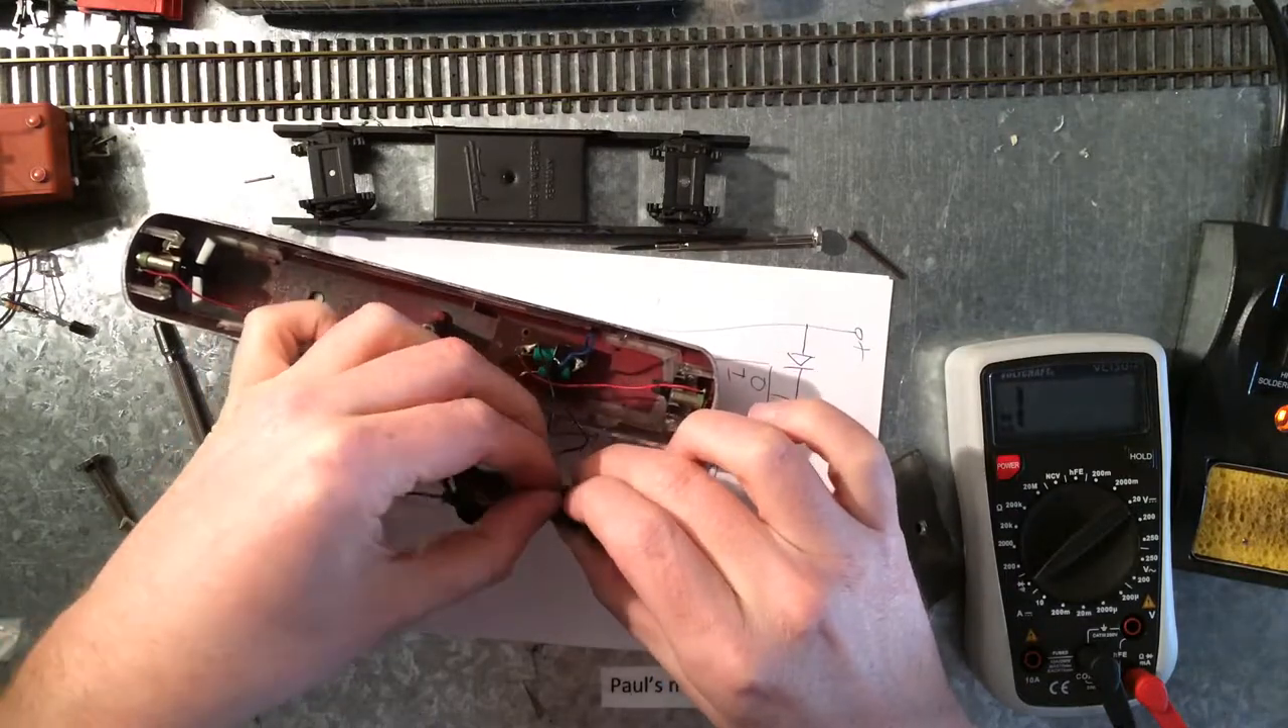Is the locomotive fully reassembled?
No.